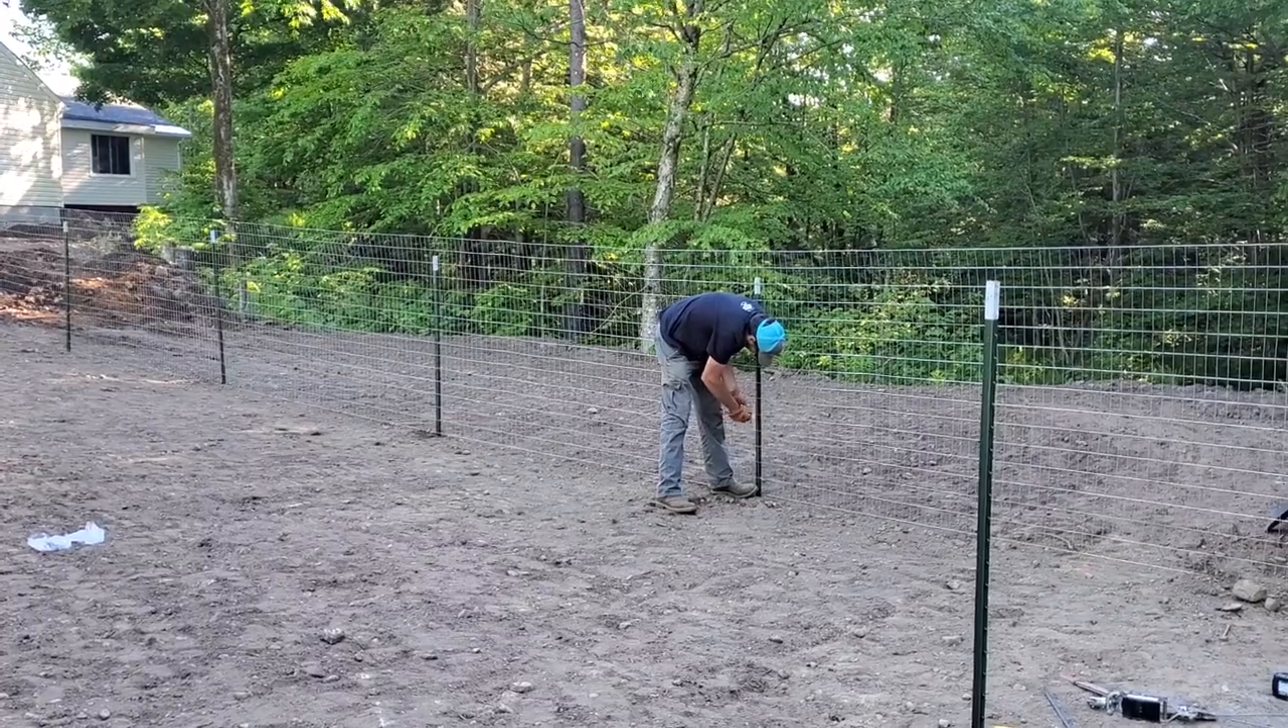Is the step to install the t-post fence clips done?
No.